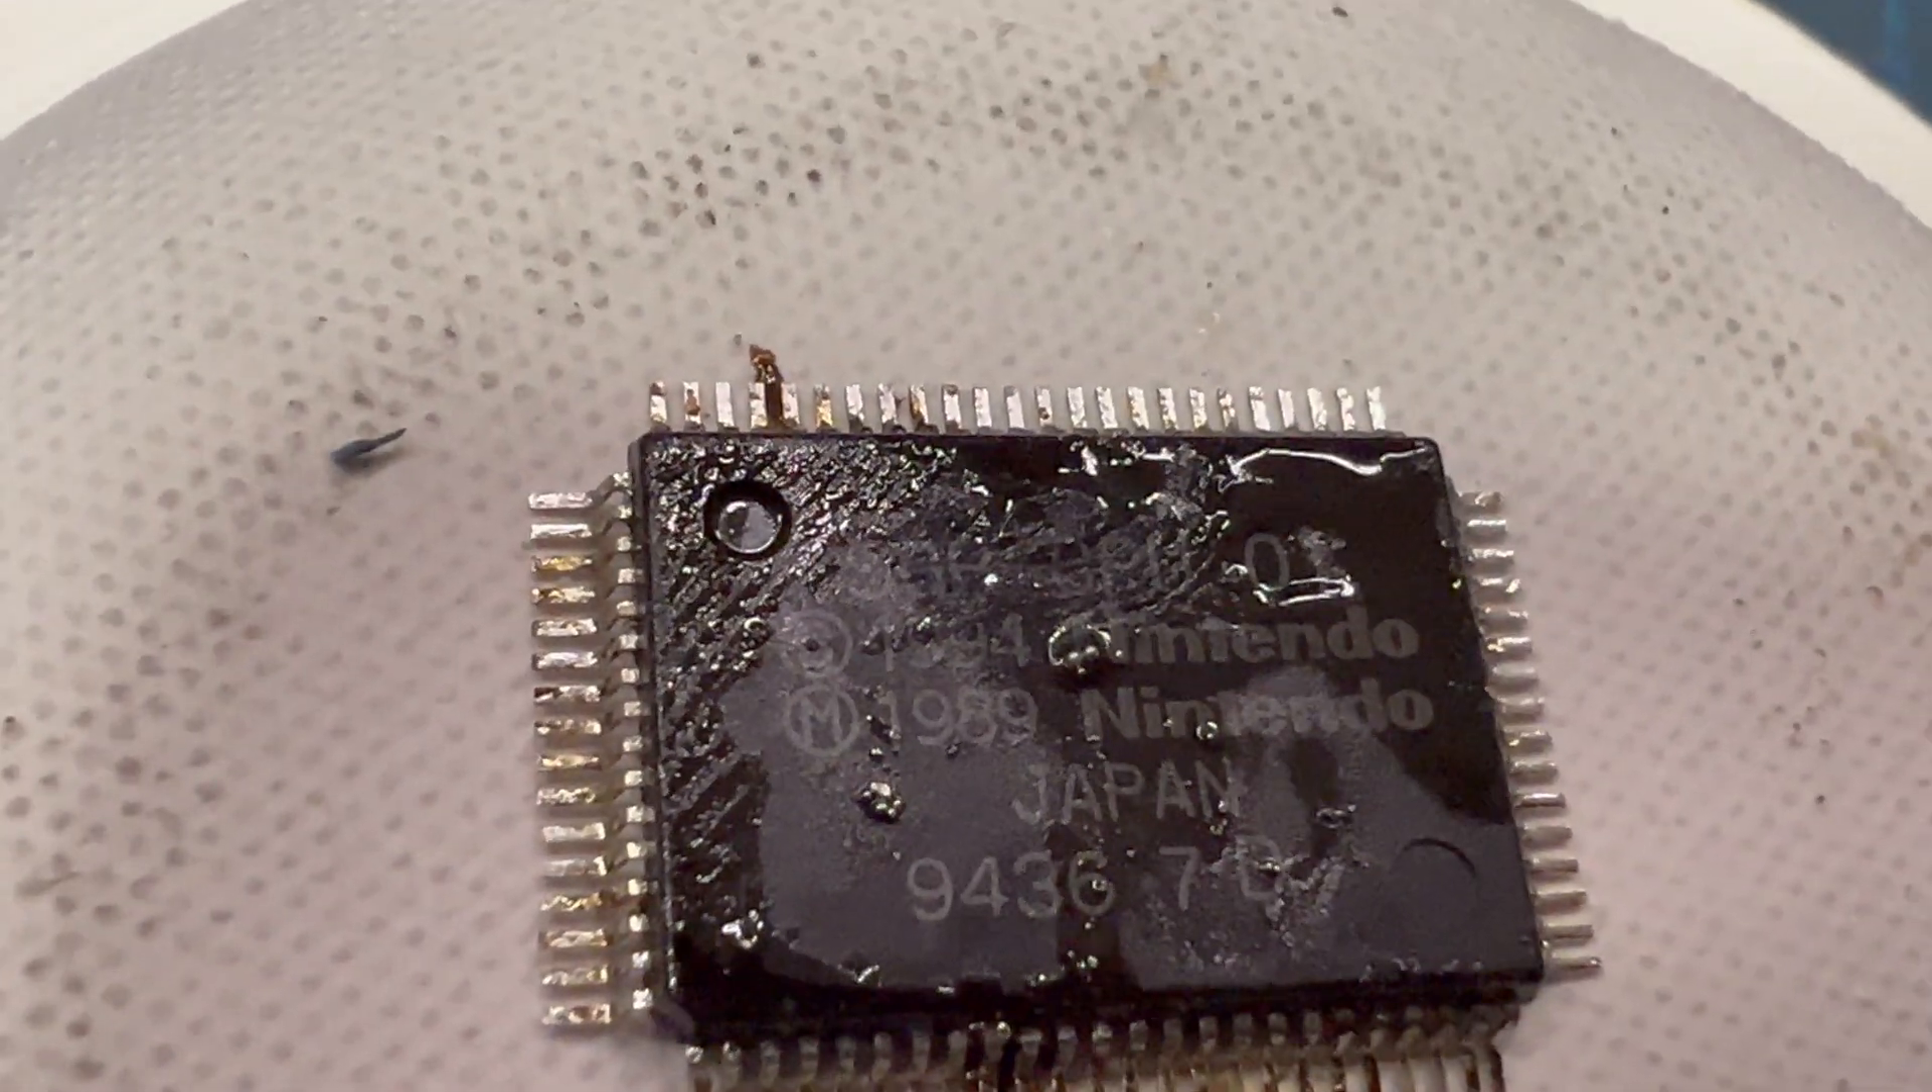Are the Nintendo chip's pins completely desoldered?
Yes.